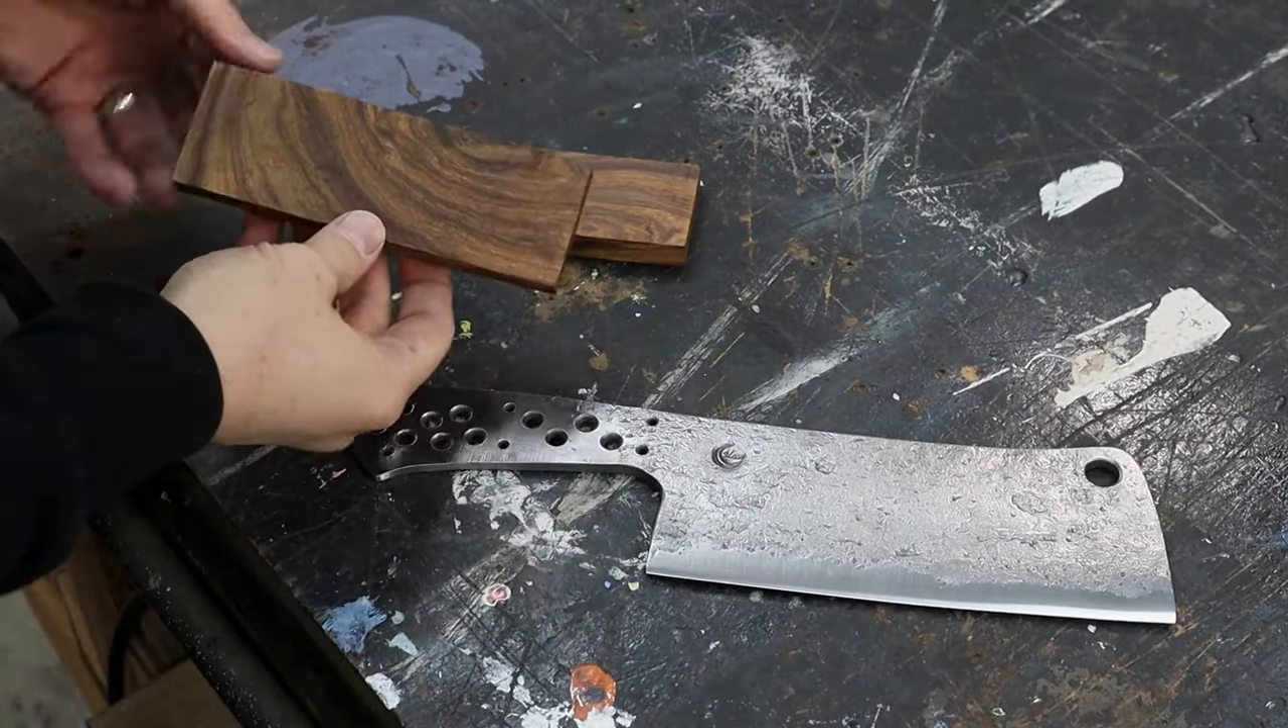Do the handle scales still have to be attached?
Yes.